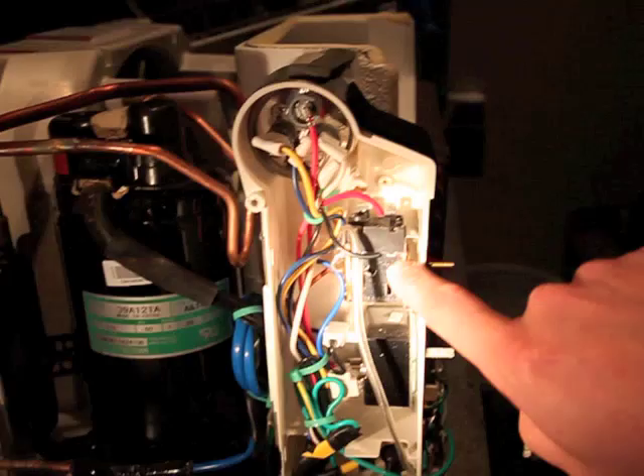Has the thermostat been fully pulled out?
No.